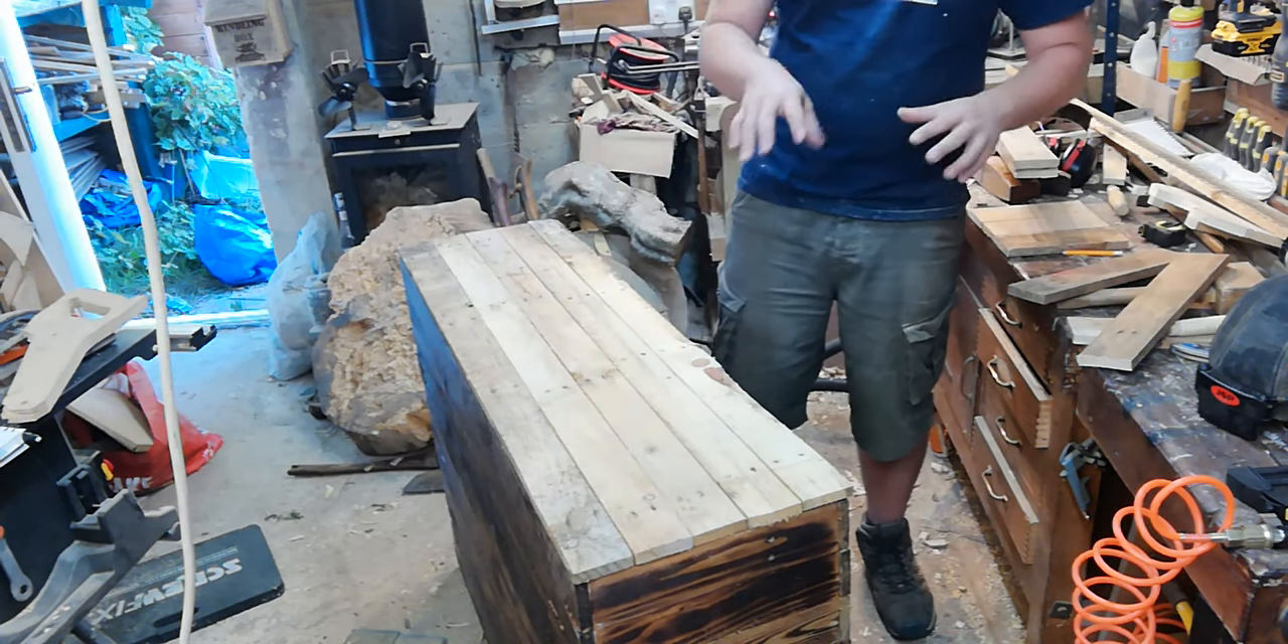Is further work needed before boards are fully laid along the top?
No.